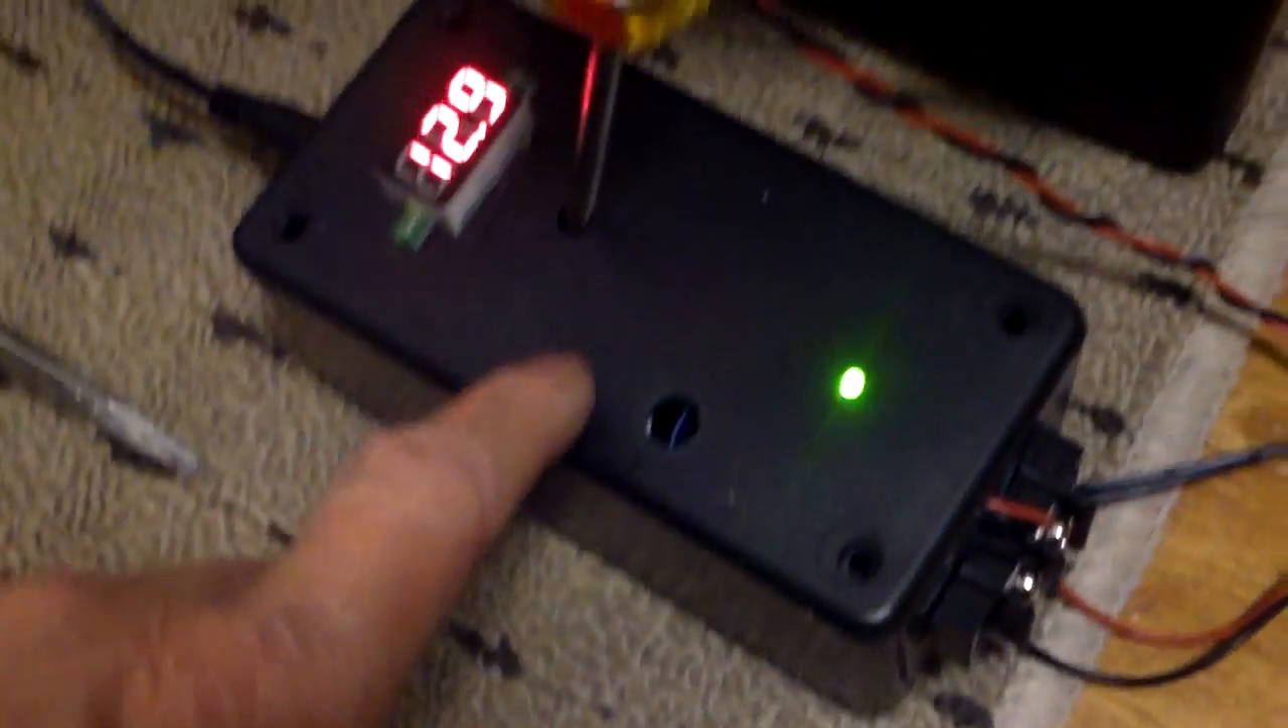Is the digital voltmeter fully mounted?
Yes.